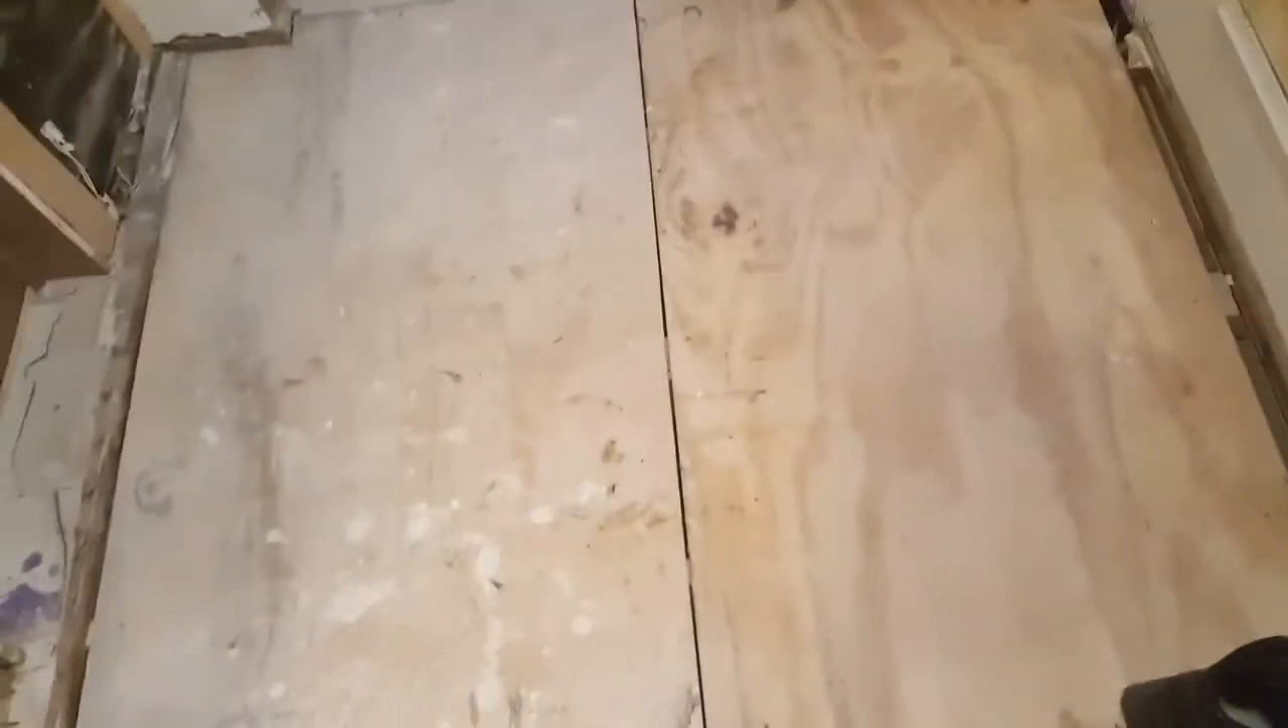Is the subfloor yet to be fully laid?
No.